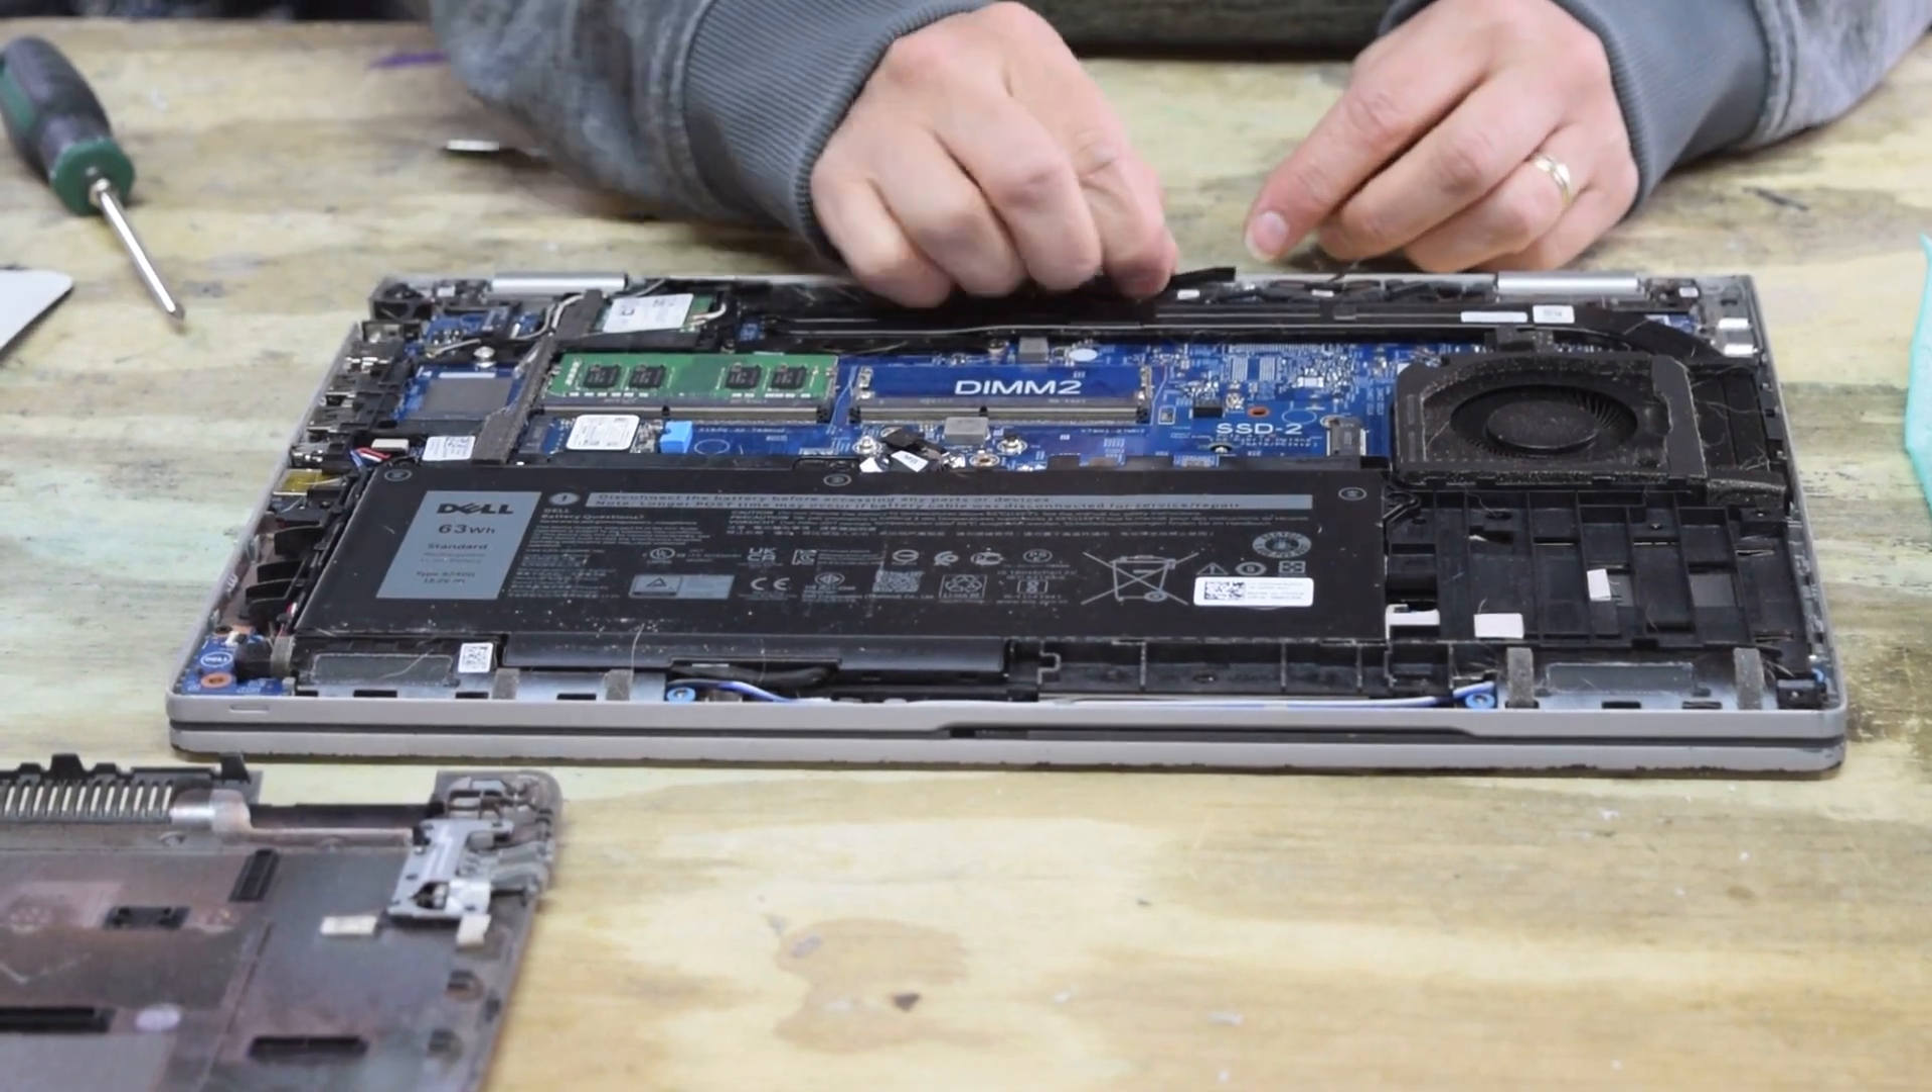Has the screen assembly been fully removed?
No.